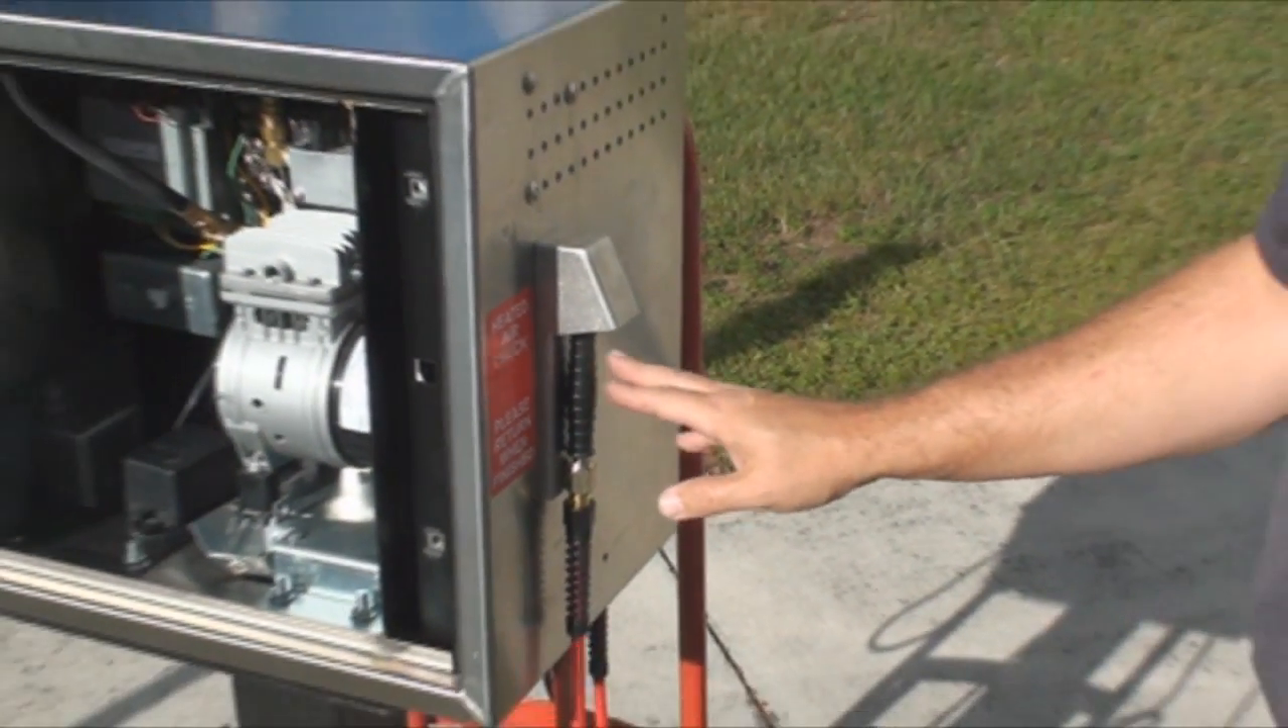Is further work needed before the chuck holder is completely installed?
No.